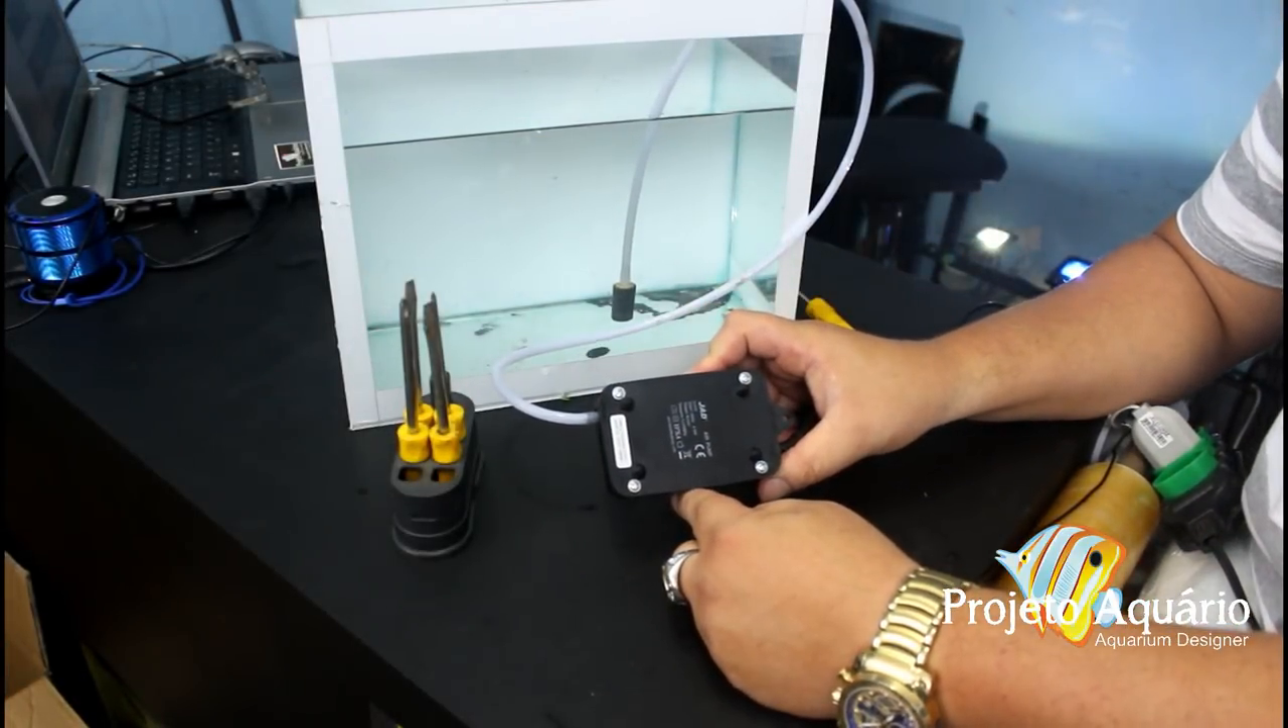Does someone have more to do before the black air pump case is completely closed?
No.